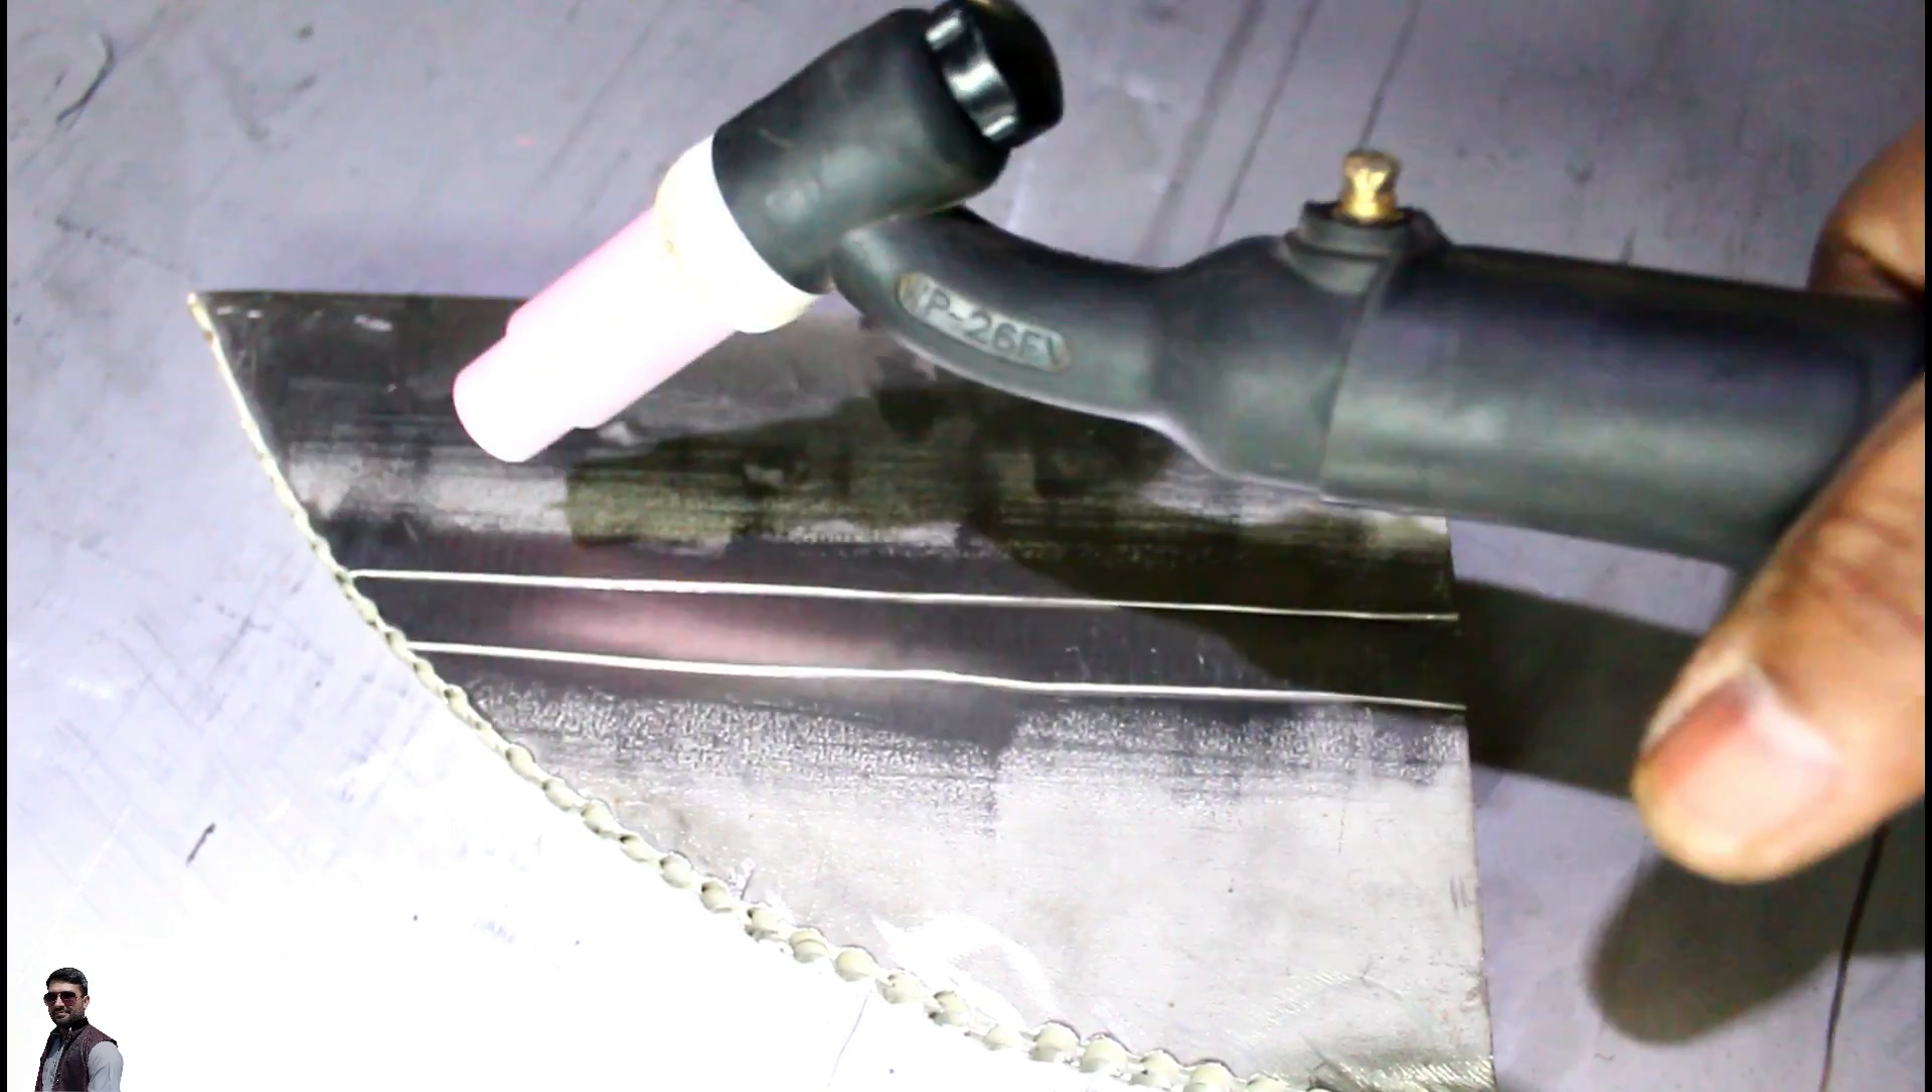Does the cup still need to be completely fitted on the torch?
No.